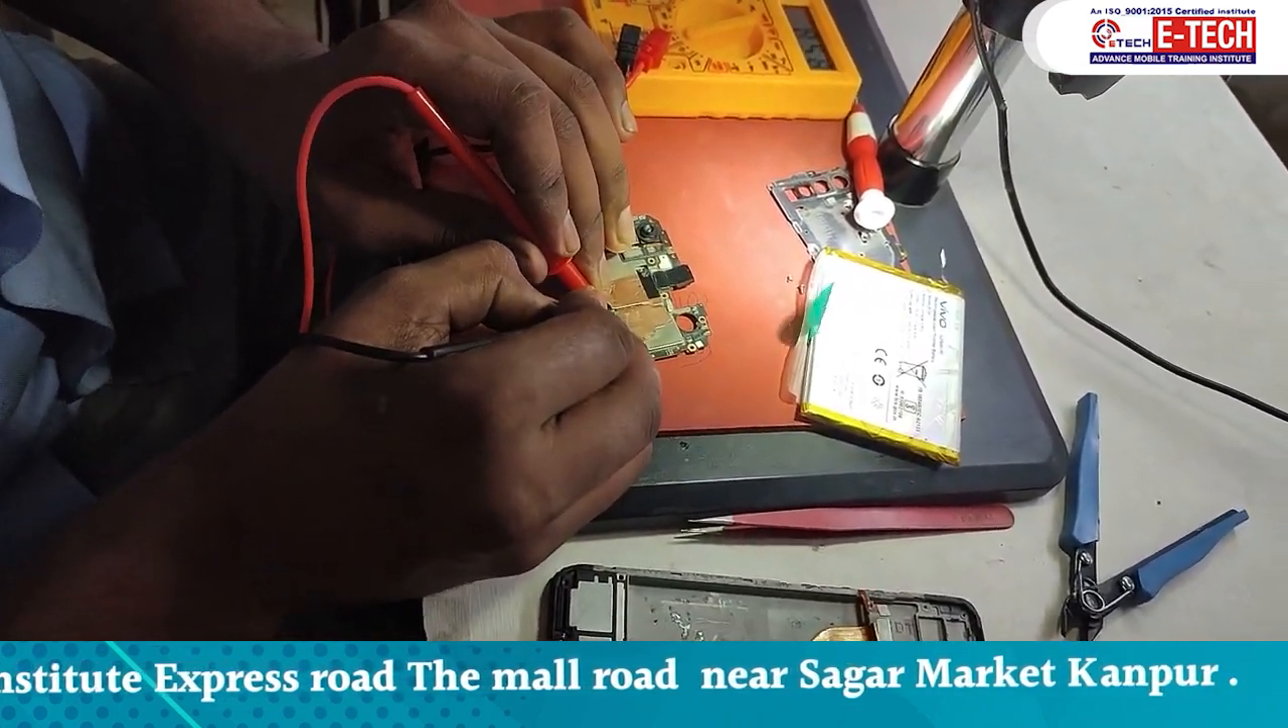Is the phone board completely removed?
Yes.